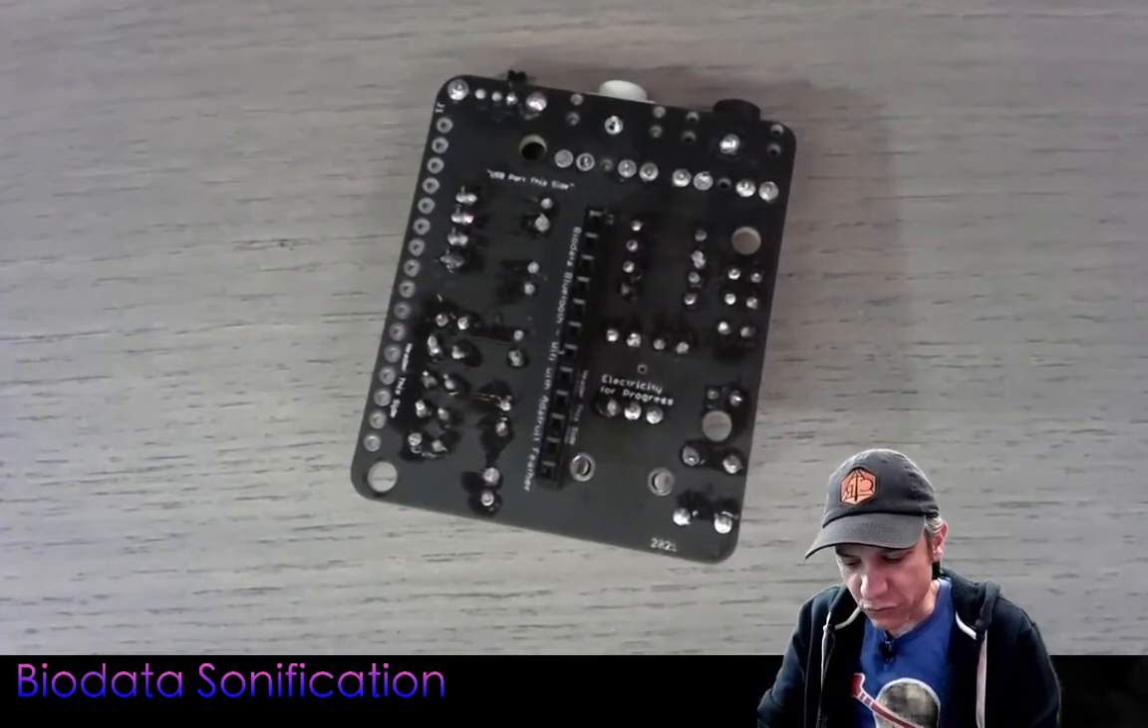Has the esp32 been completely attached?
No.